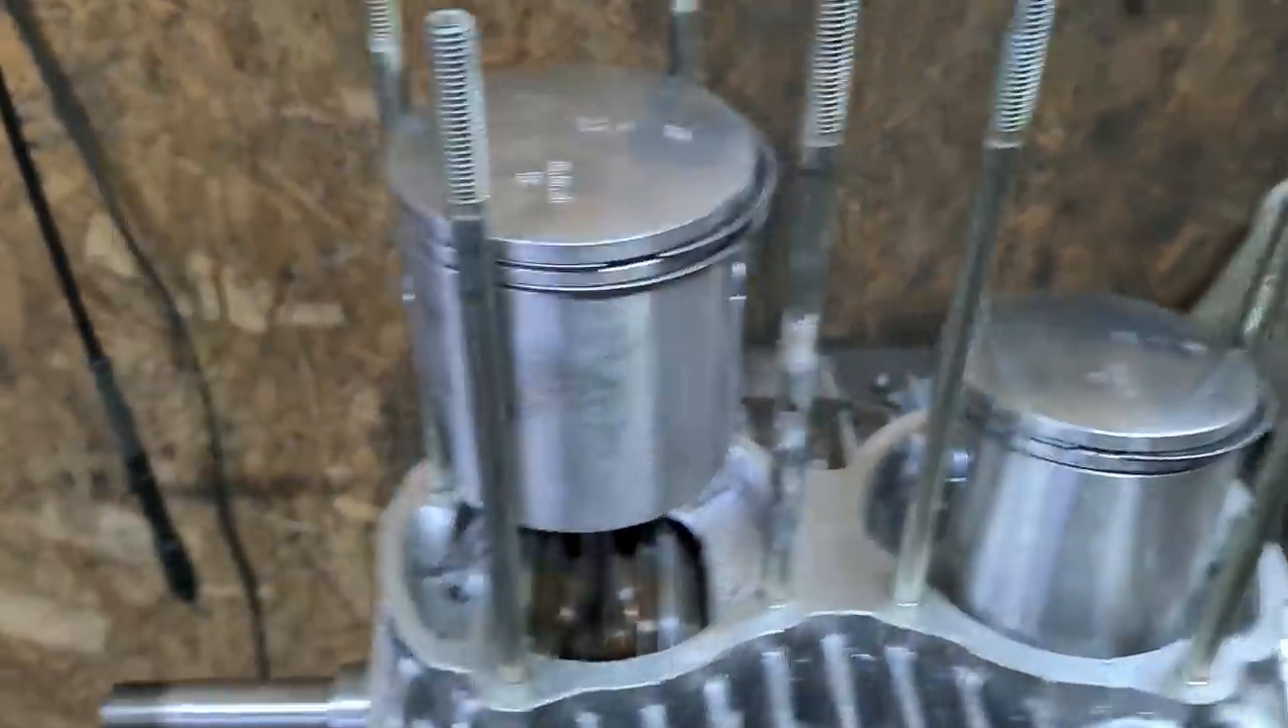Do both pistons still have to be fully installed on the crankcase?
No.